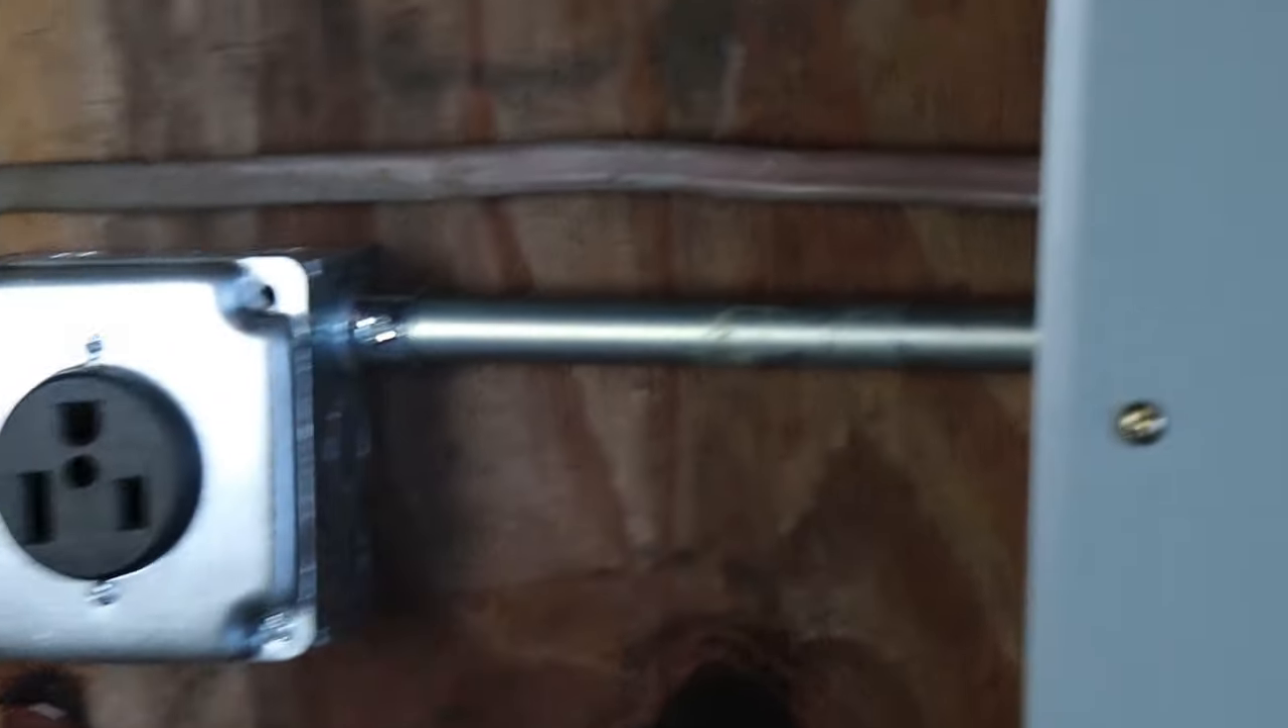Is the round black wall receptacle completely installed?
Yes.